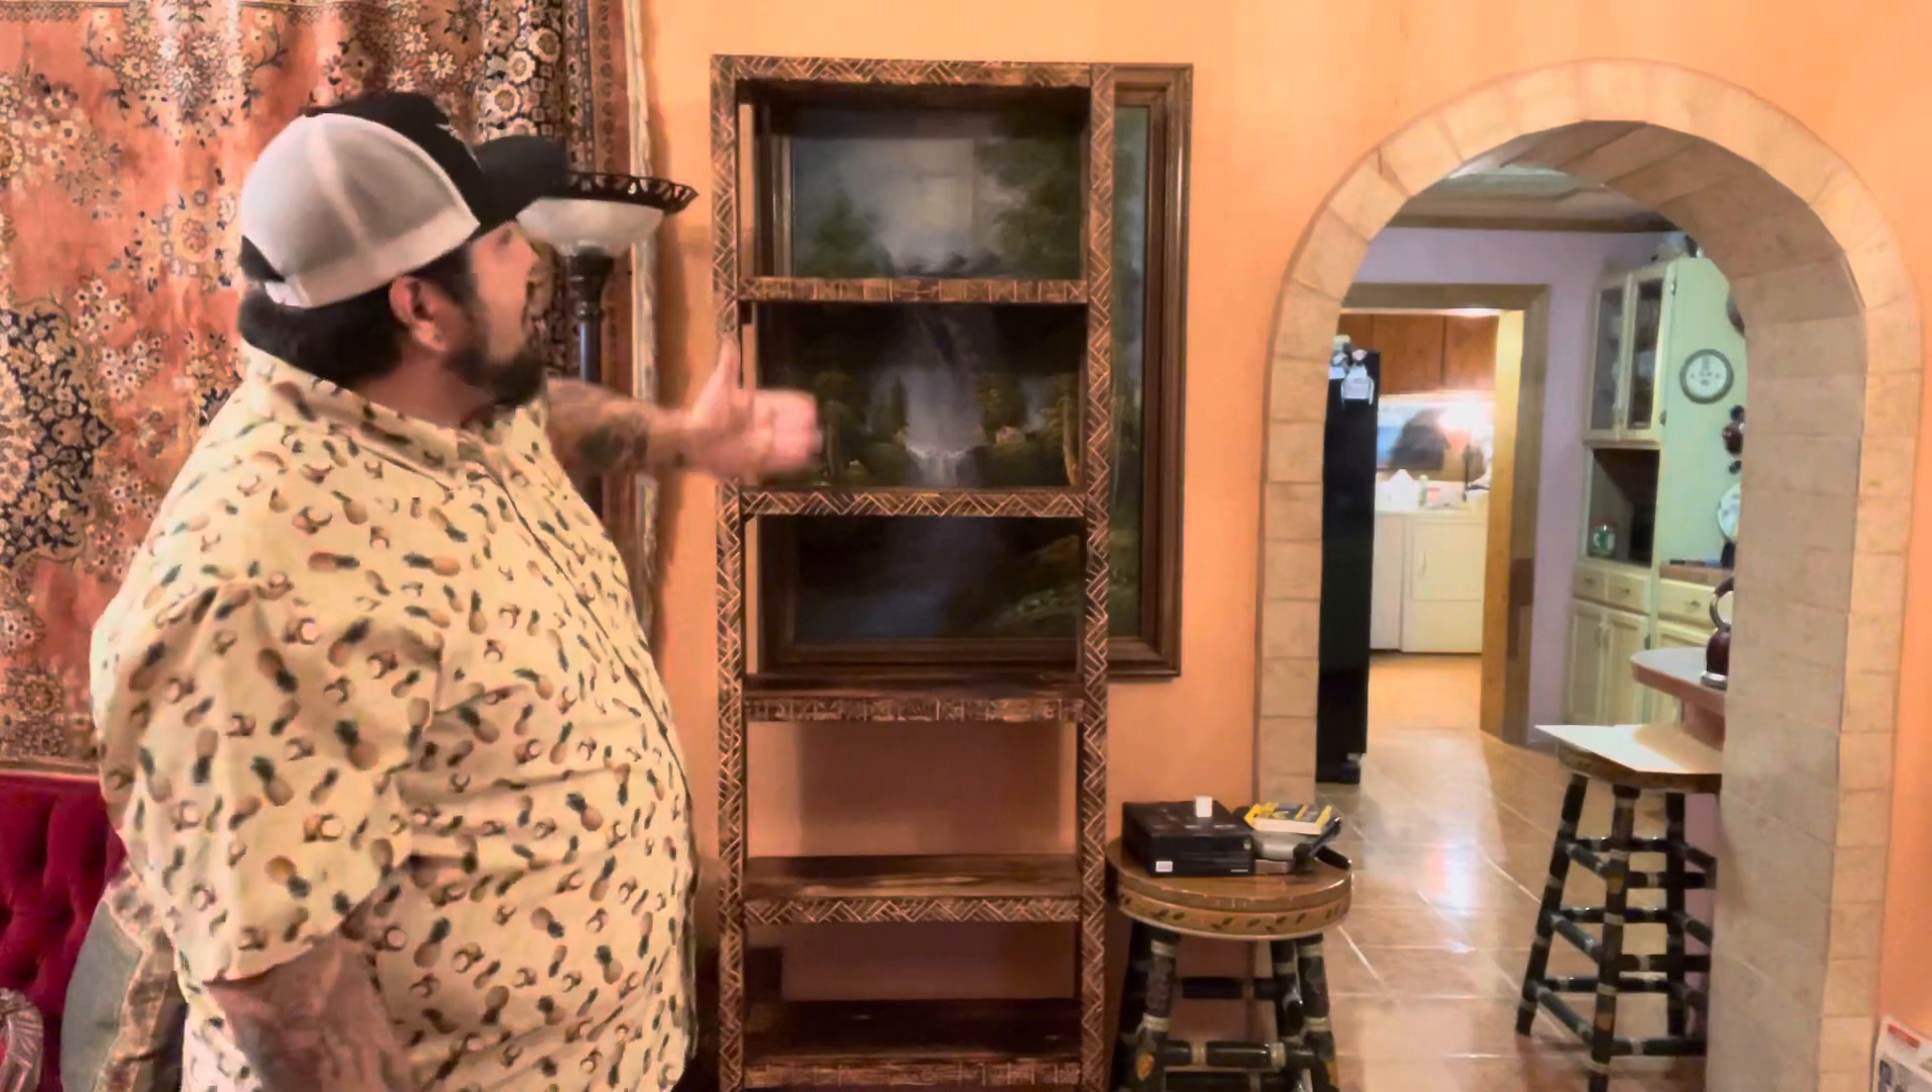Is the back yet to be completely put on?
Yes.